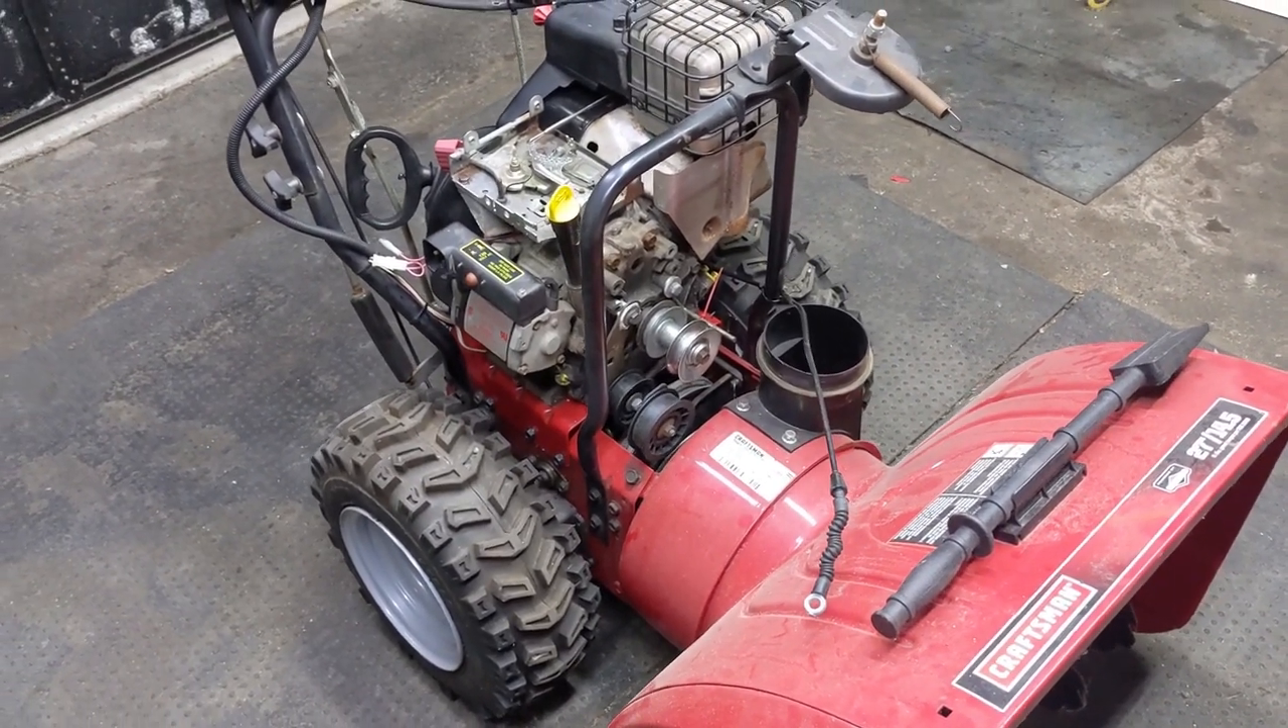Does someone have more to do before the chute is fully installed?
Yes.